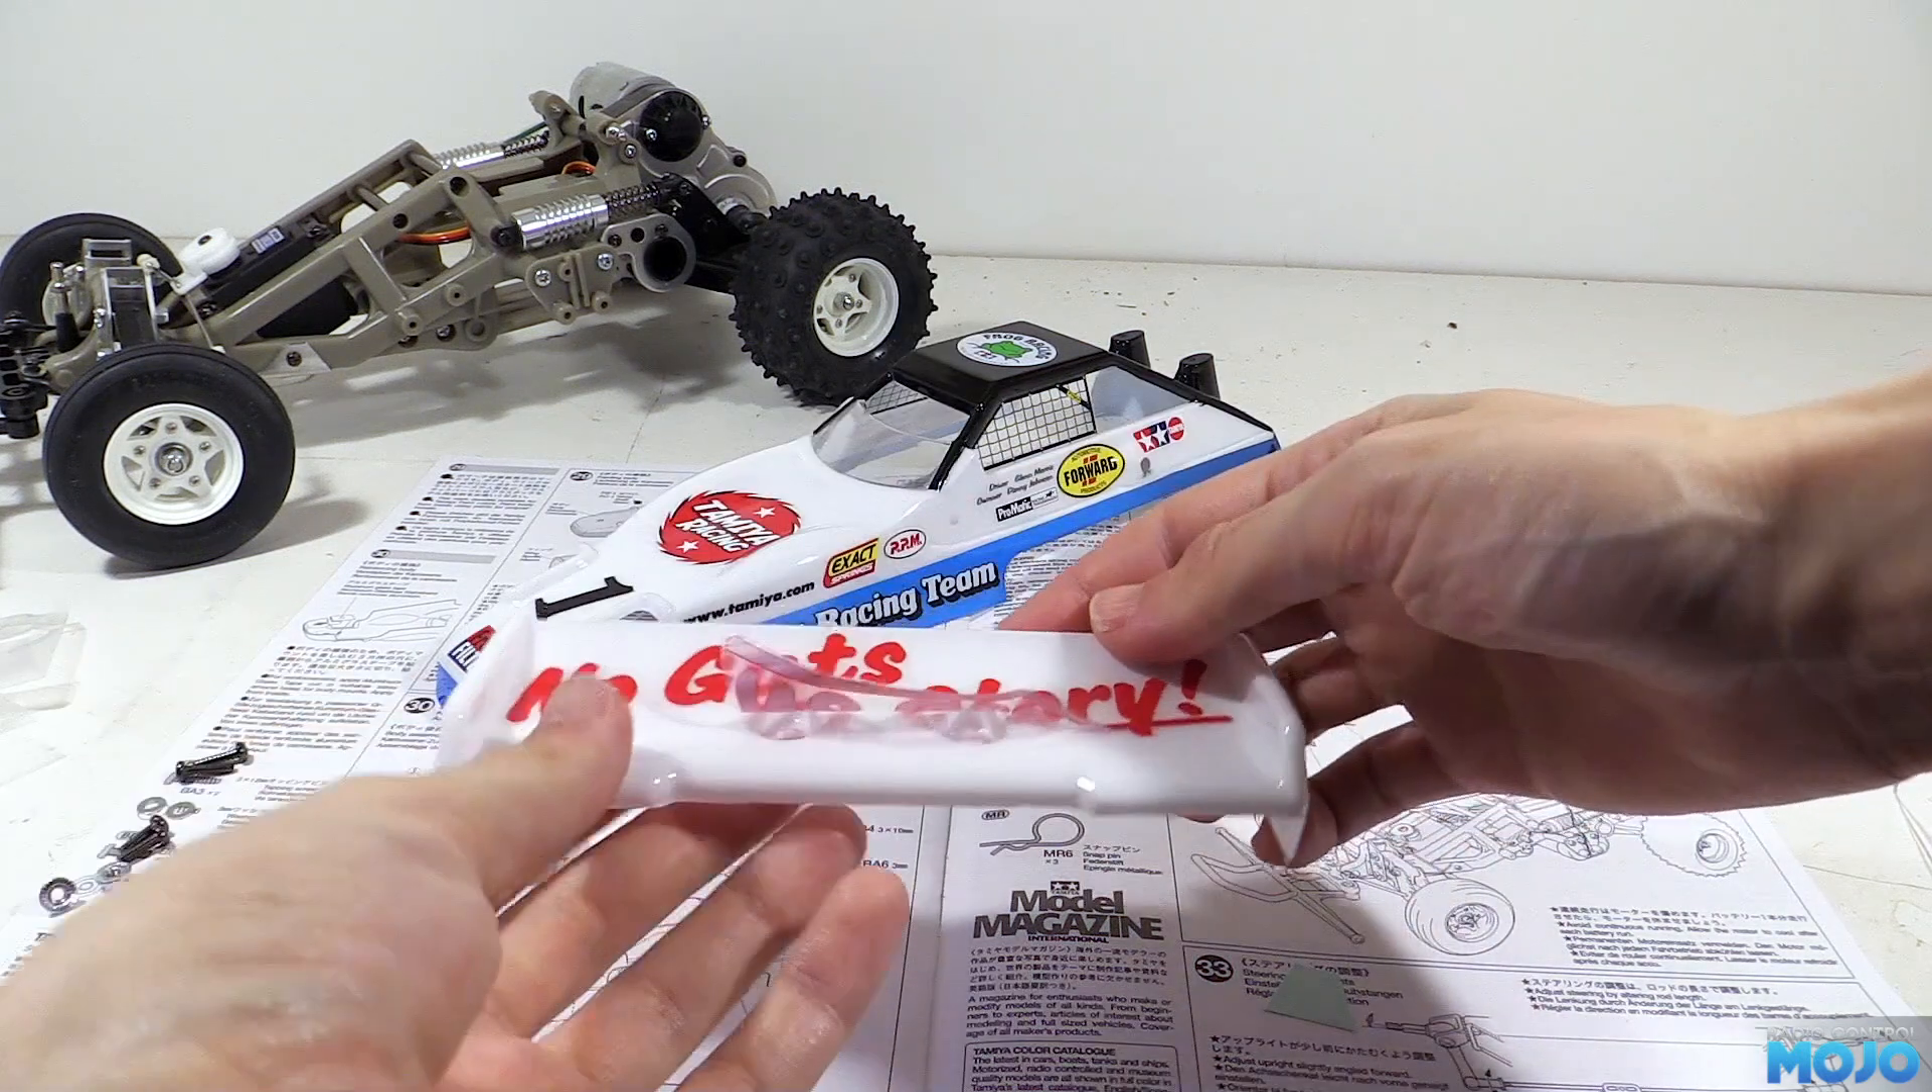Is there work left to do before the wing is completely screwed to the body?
Yes.